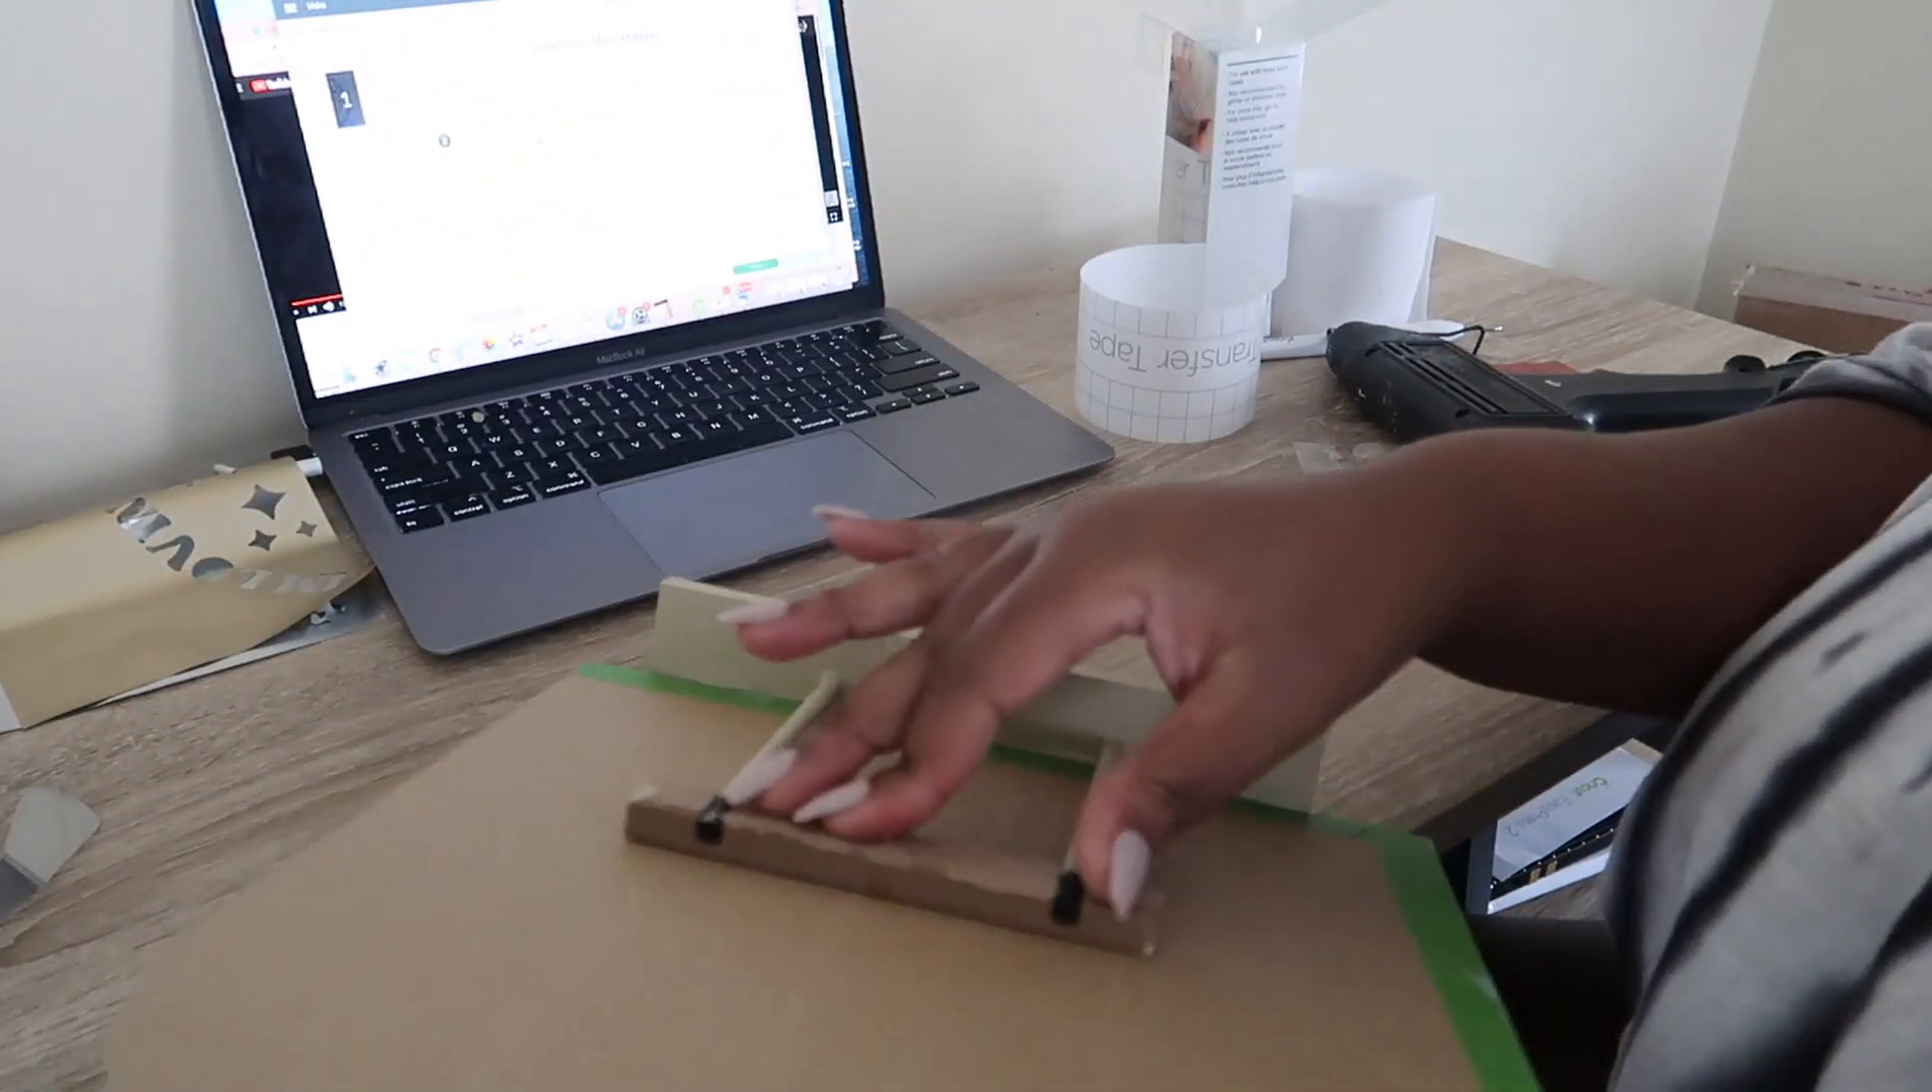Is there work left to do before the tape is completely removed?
Yes.